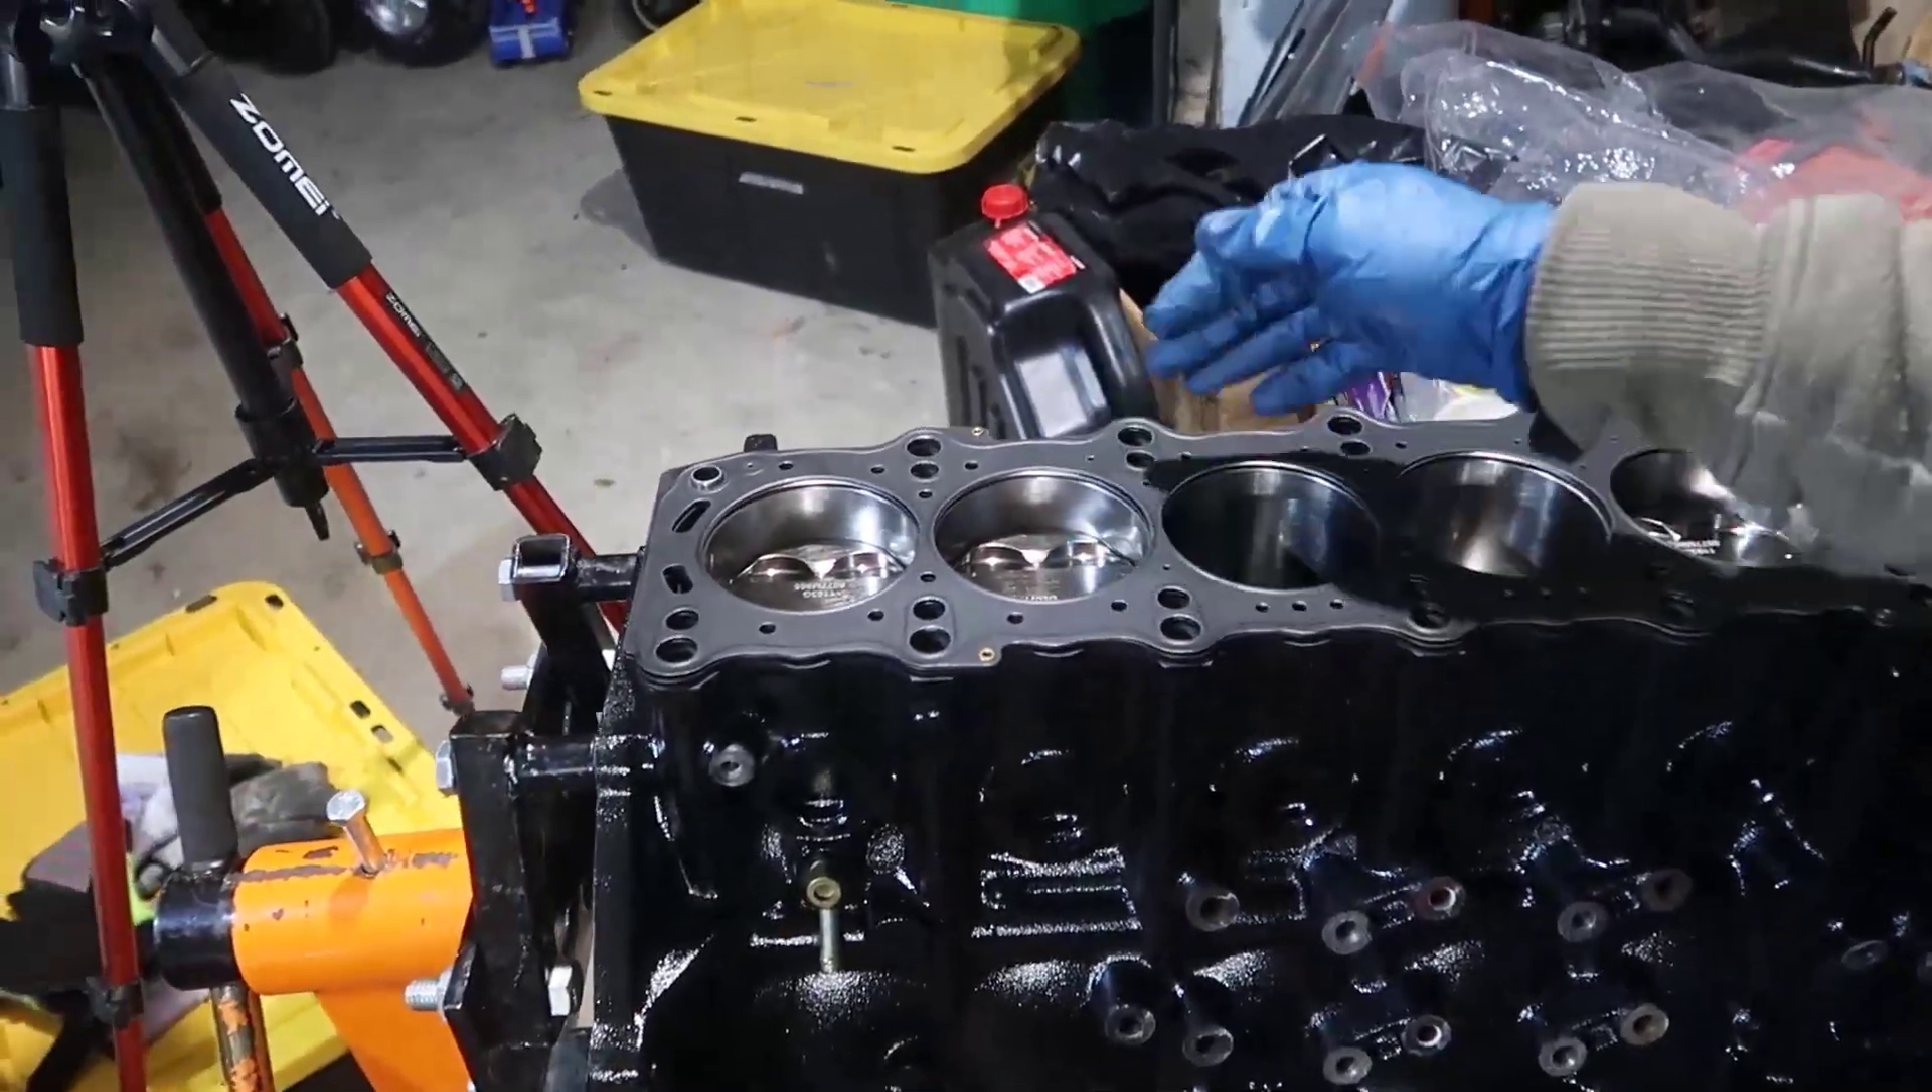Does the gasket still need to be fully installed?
No.